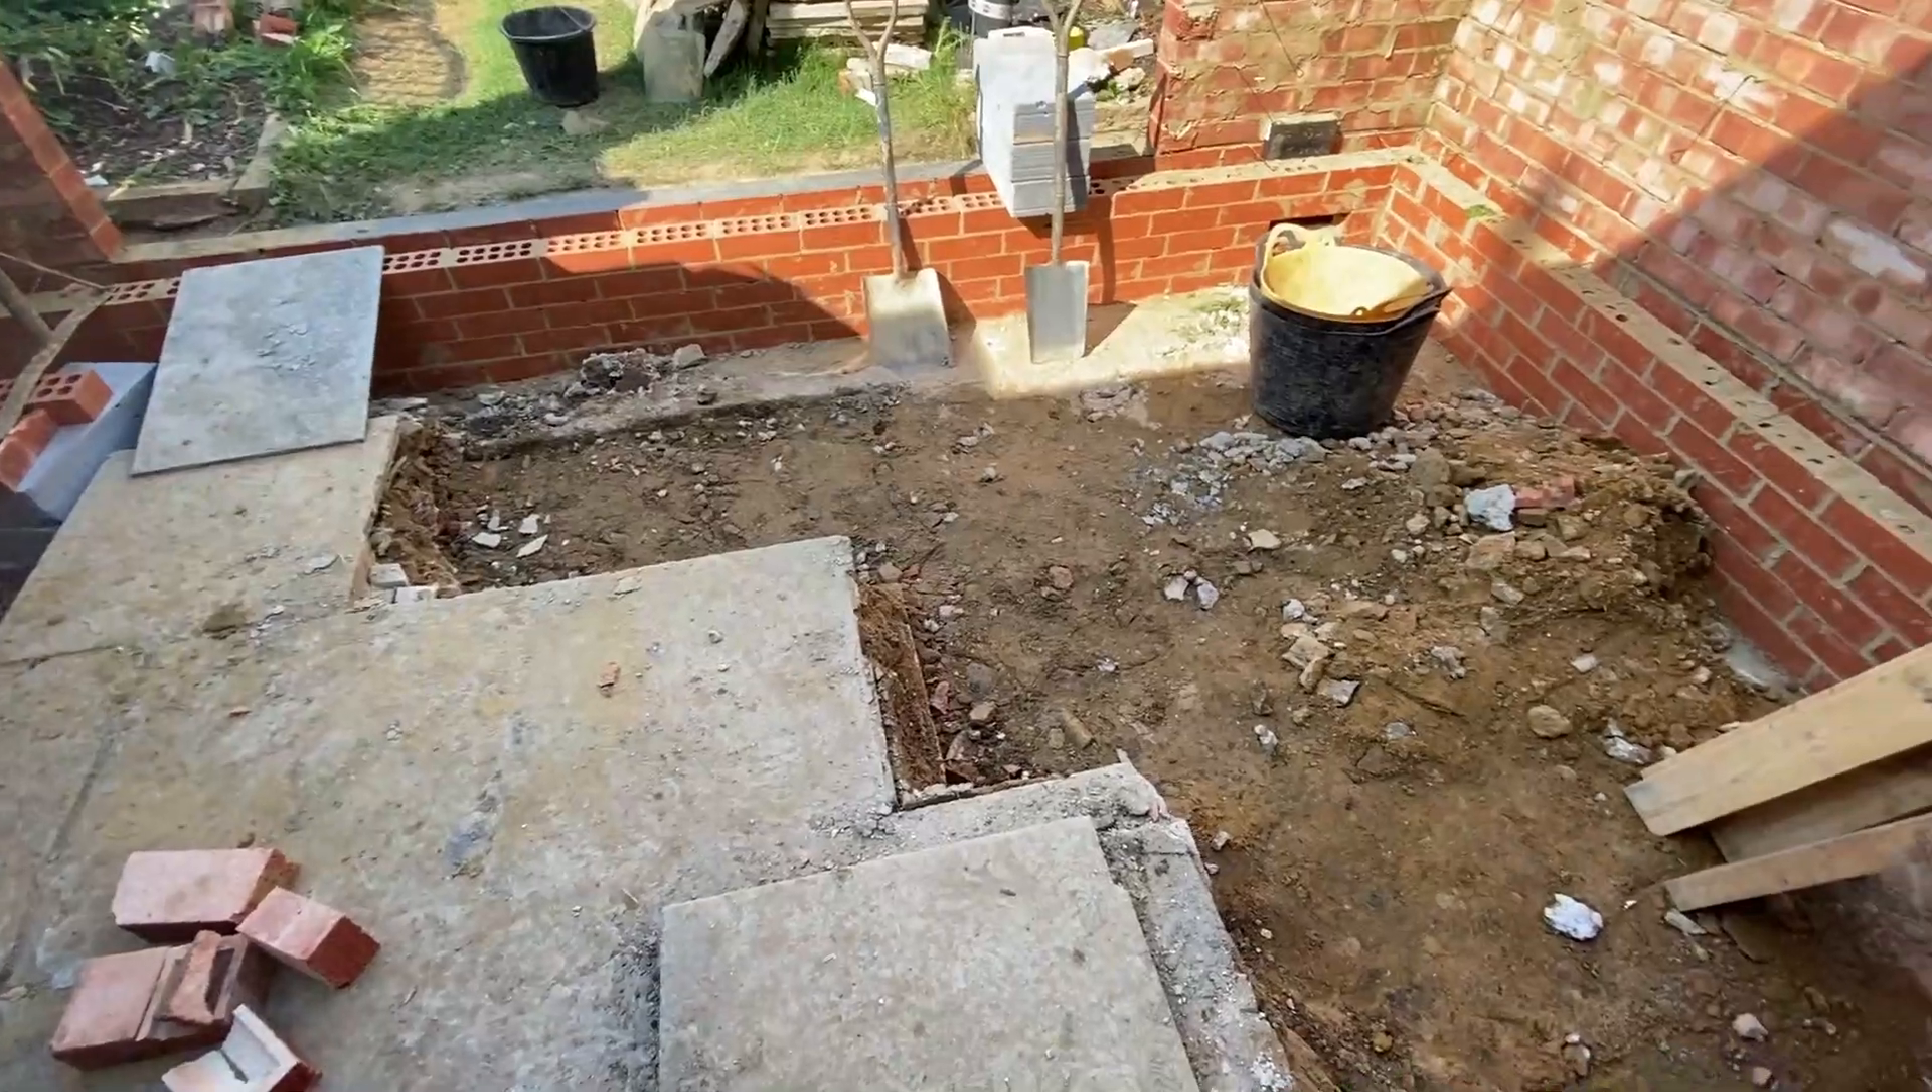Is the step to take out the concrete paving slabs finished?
No.